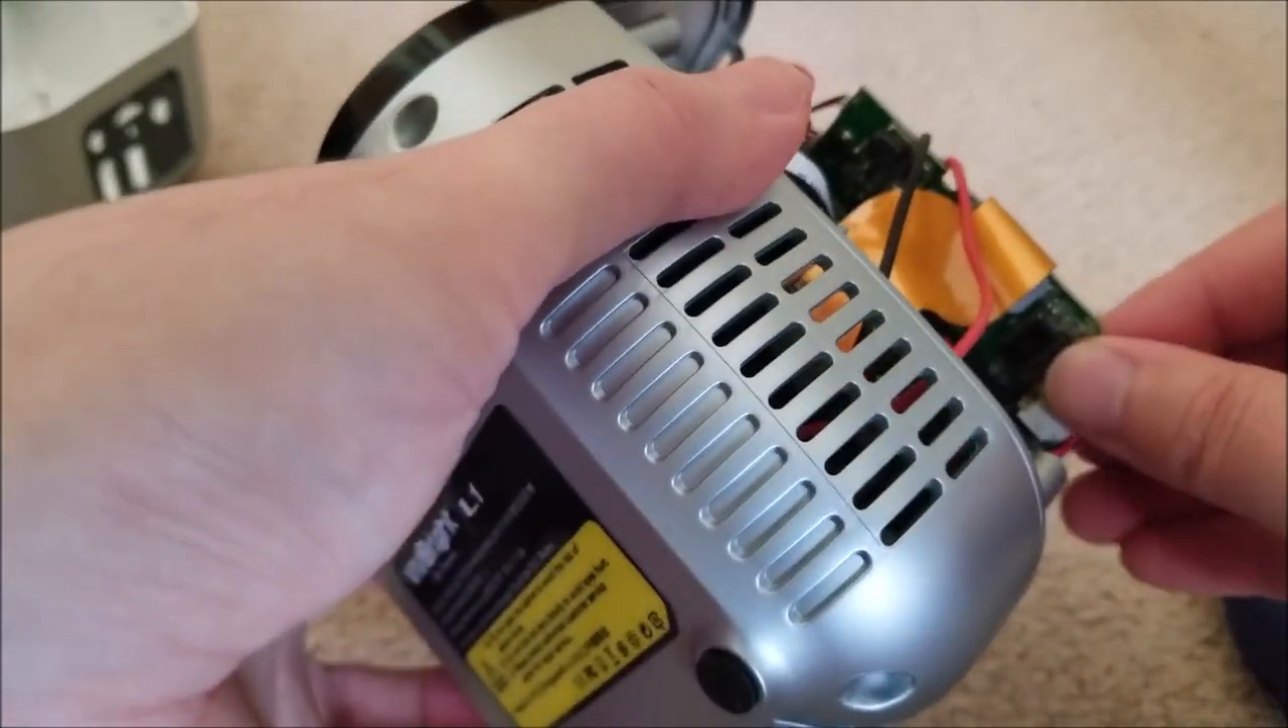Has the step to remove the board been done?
No.